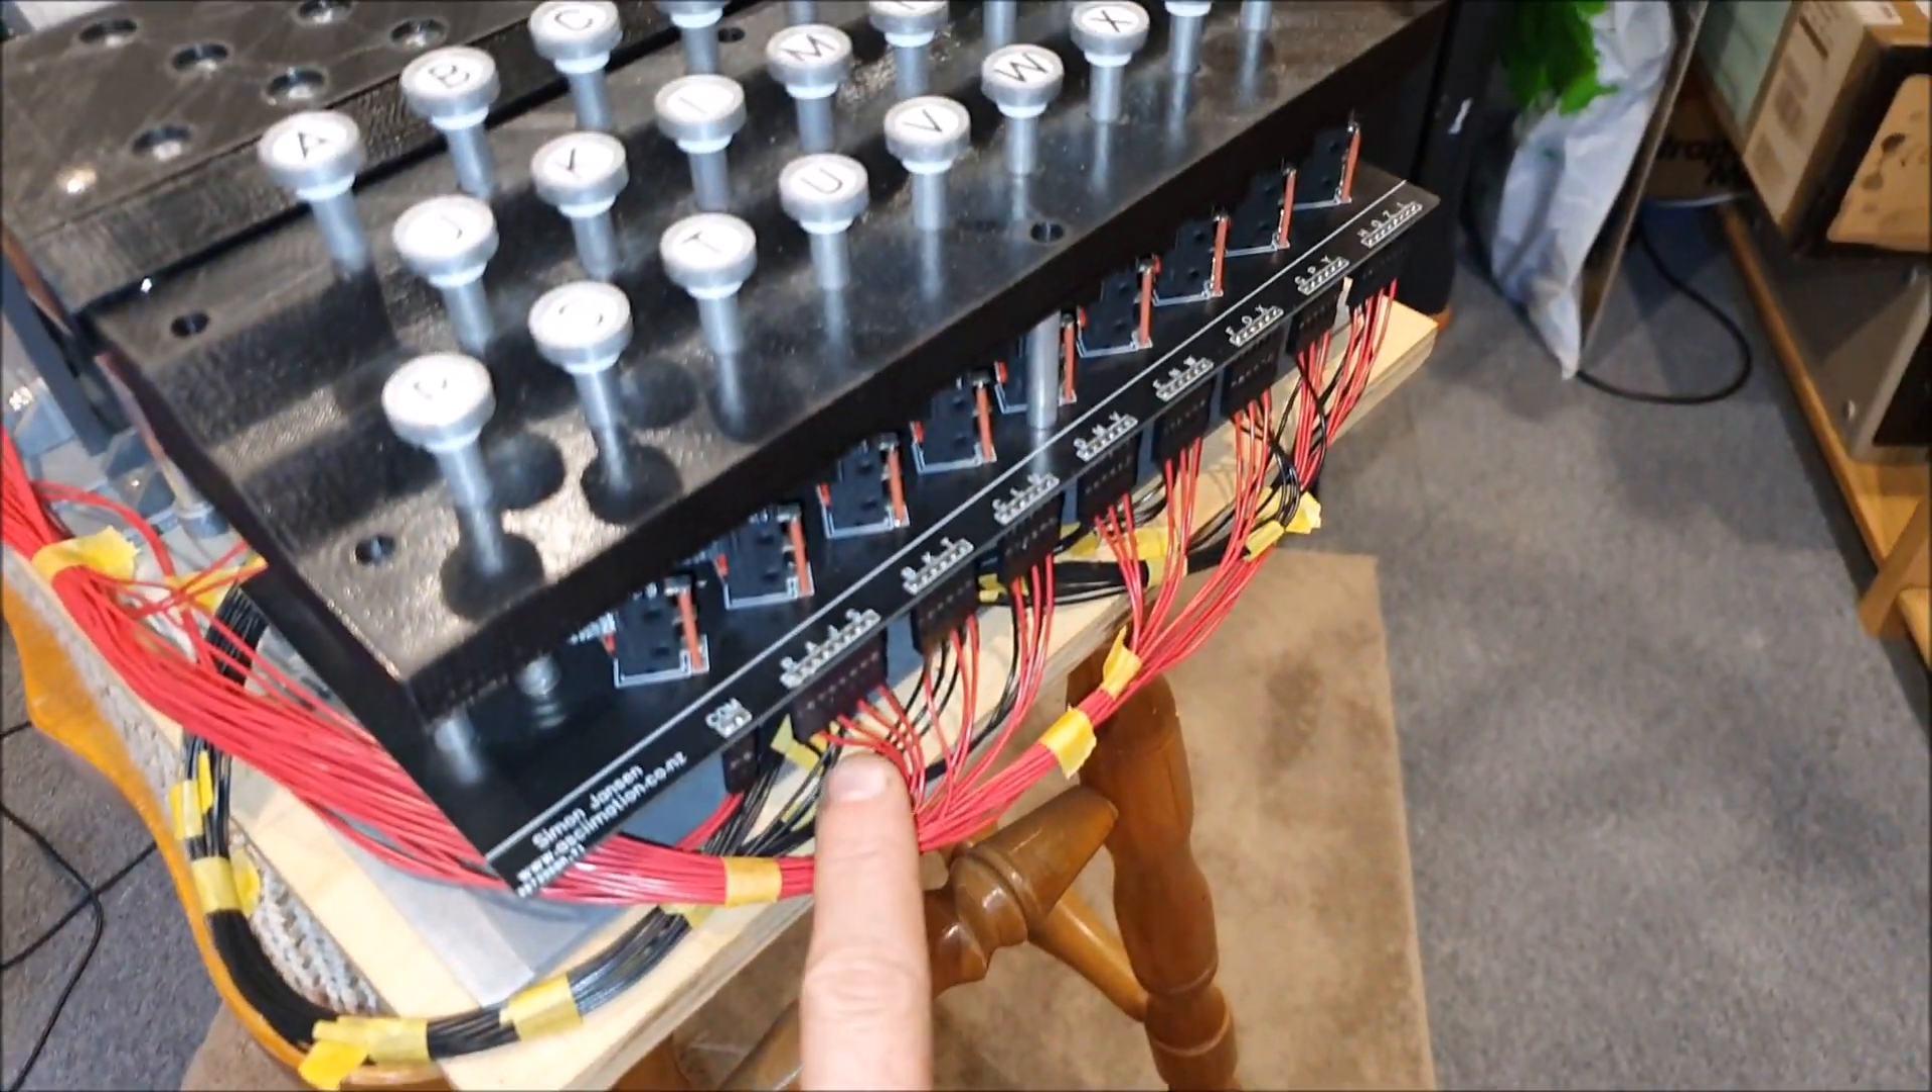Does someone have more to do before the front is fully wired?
No.